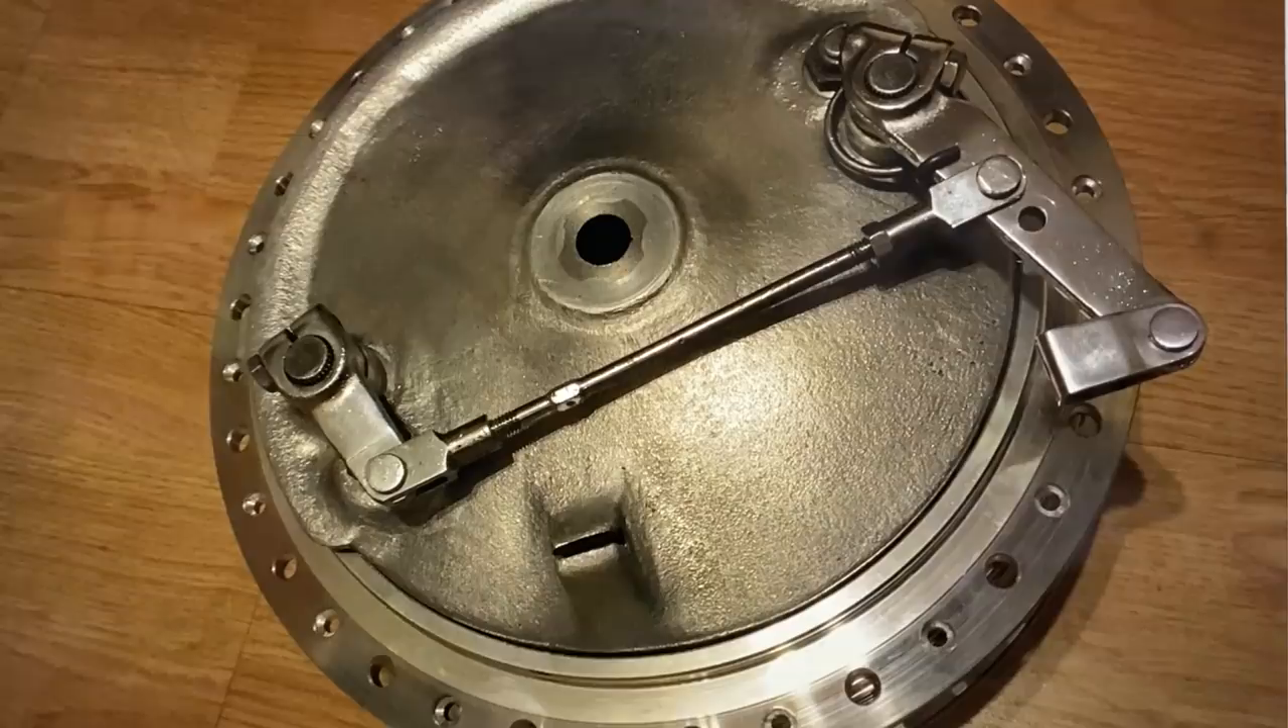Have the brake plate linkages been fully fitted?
Yes.